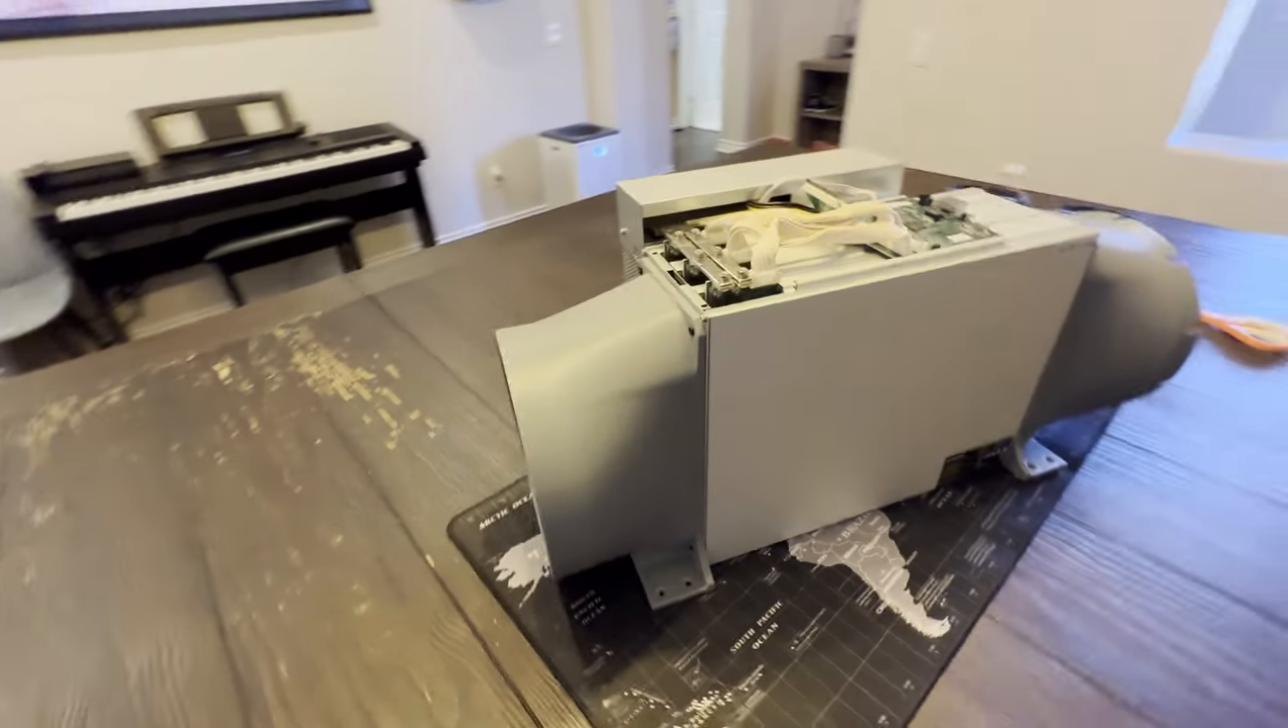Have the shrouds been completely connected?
Yes.